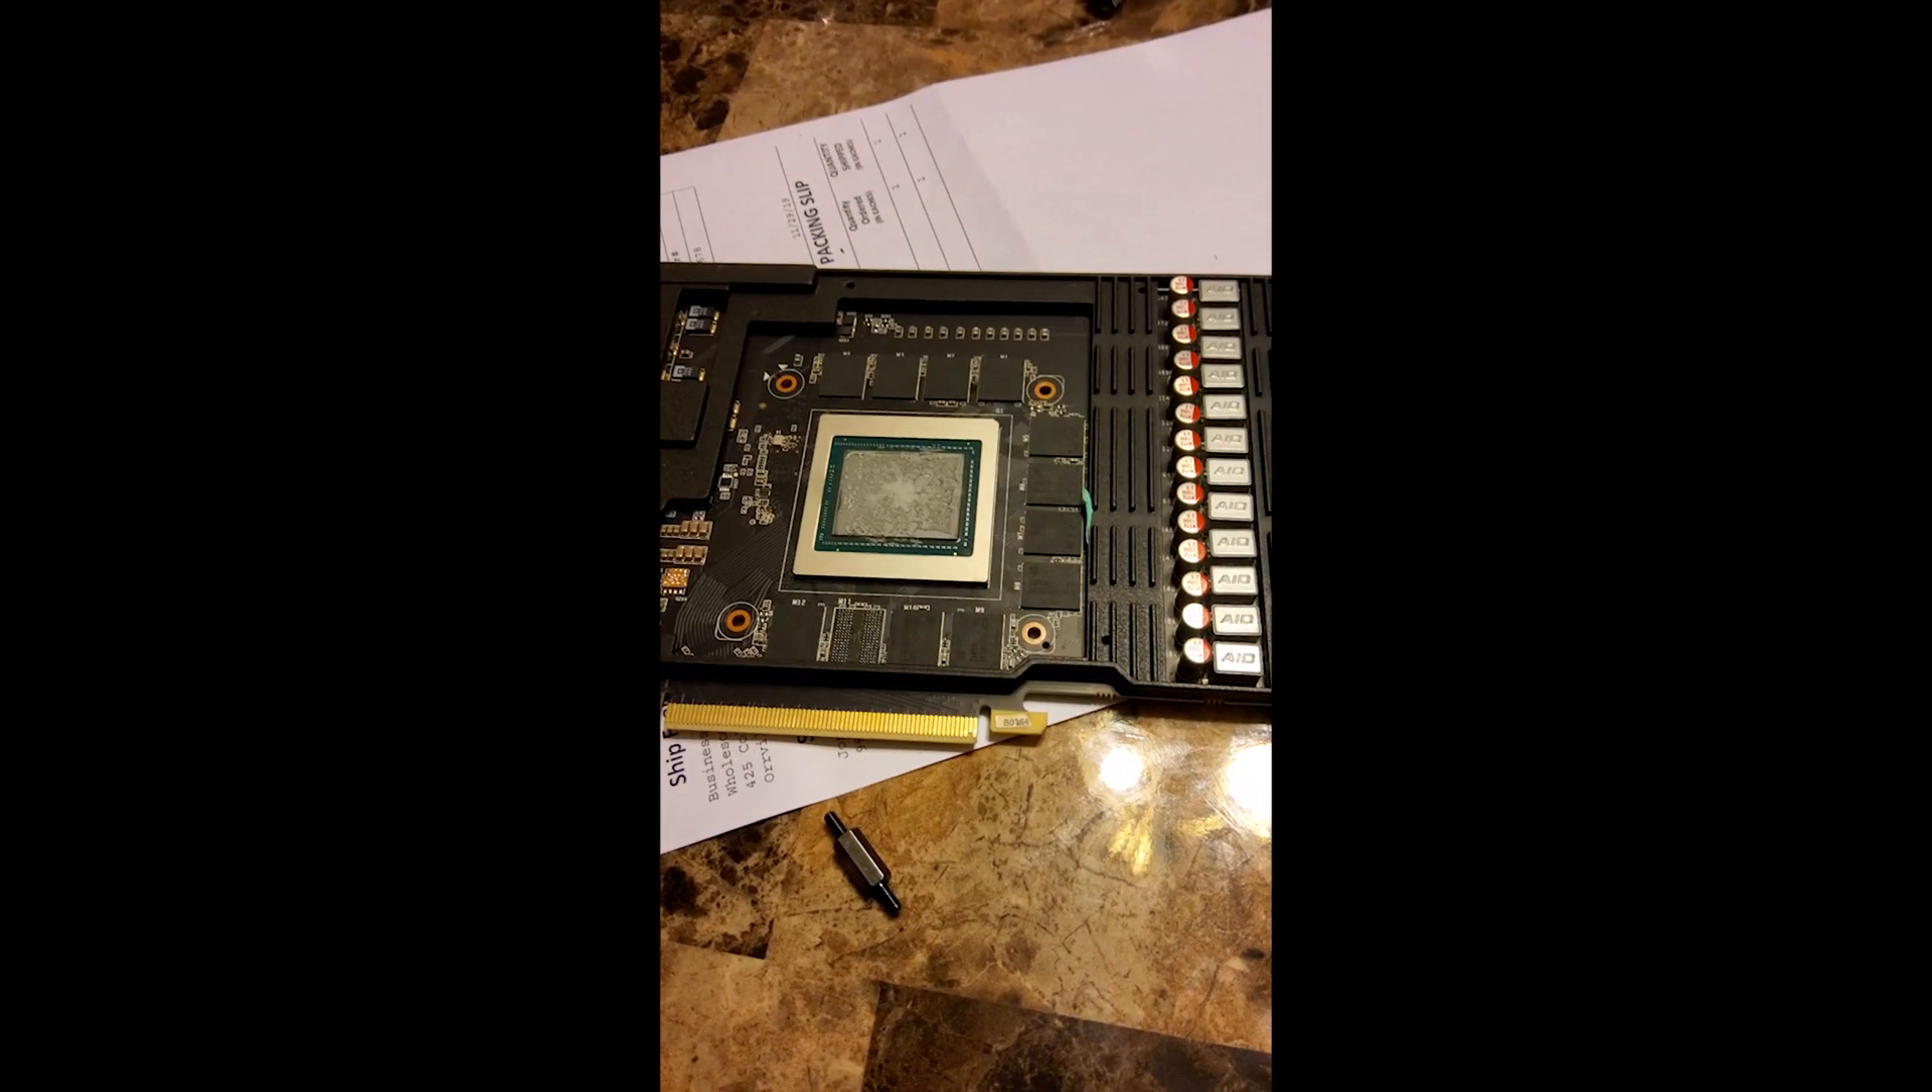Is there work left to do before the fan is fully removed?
No.